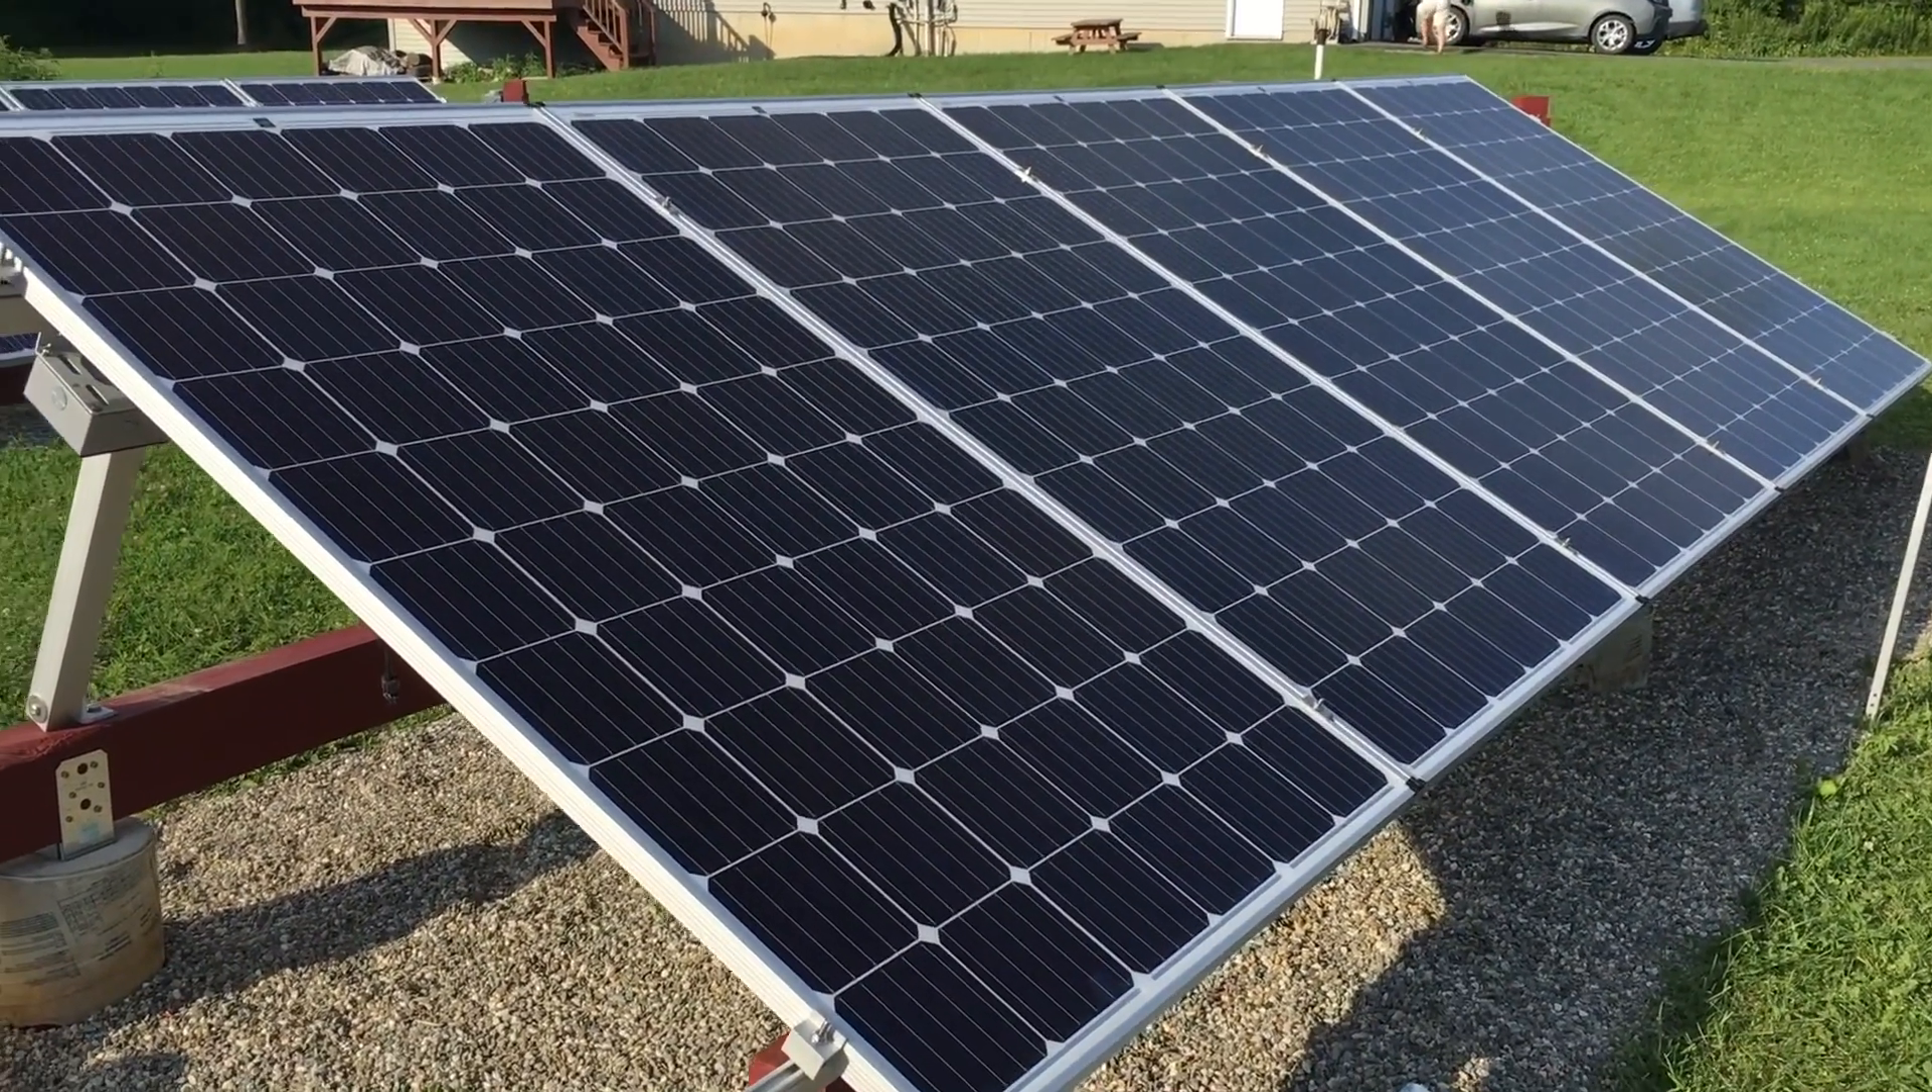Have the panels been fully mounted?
Yes.